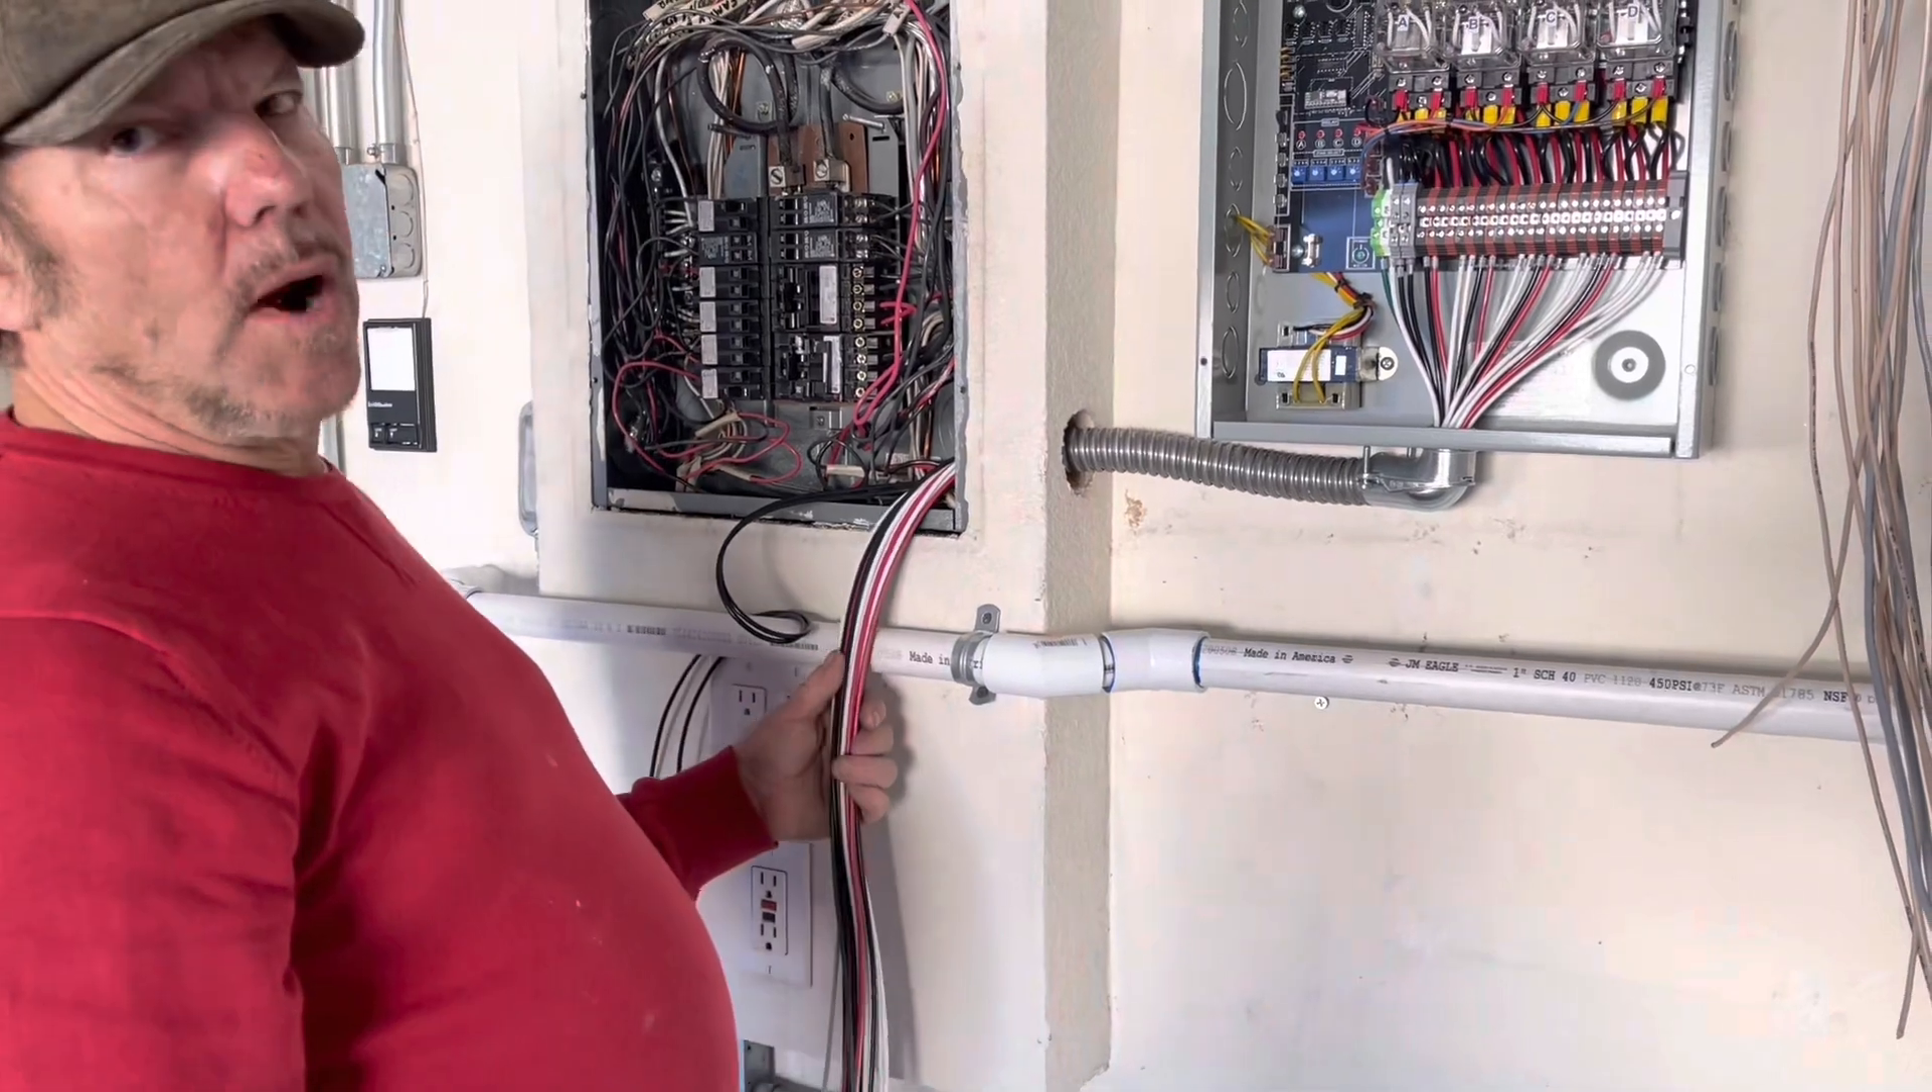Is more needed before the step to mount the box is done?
No.